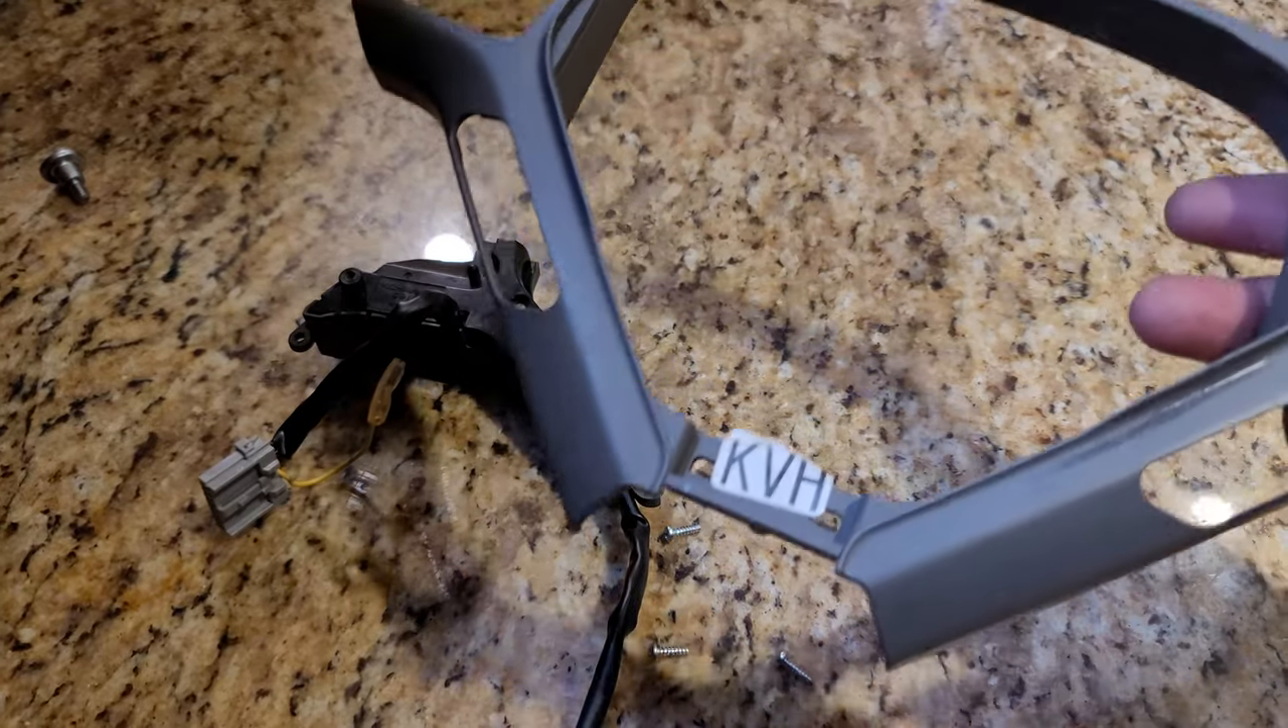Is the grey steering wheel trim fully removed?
Yes.